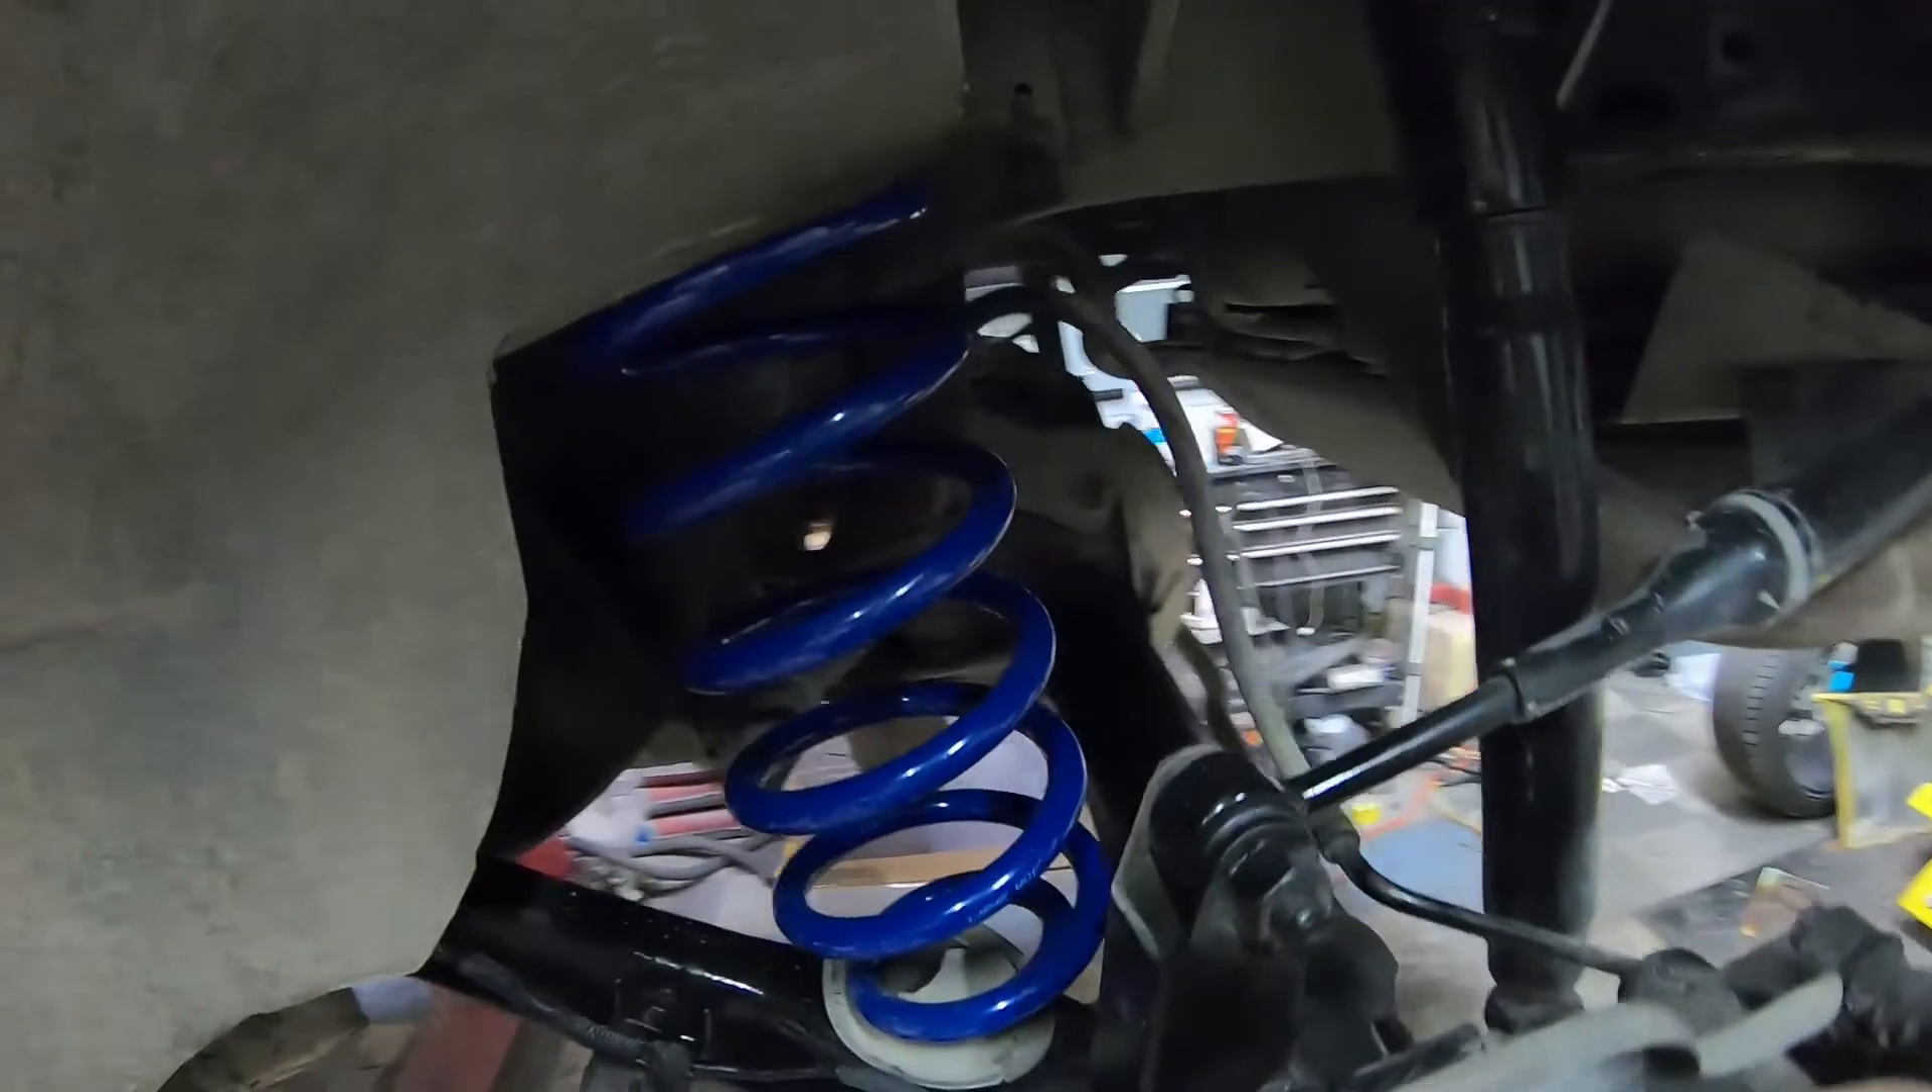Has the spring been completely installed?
Yes.